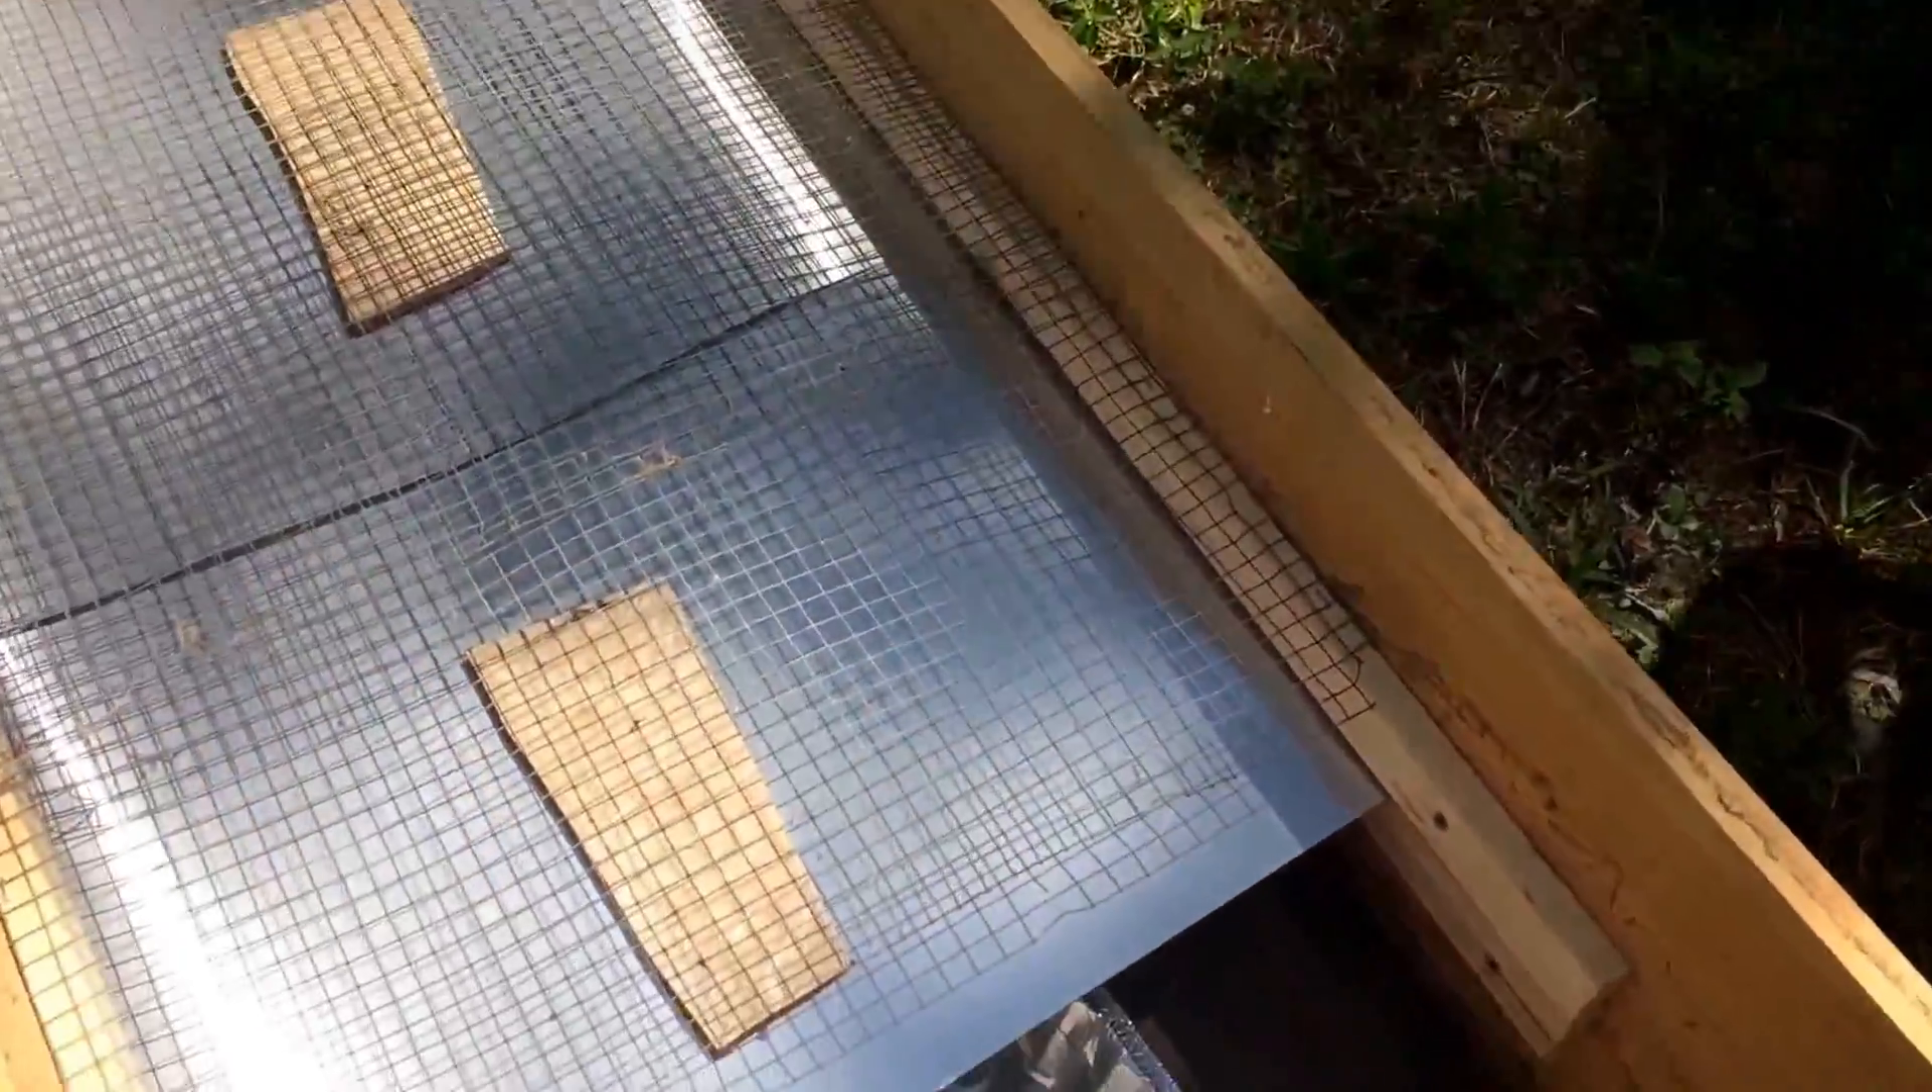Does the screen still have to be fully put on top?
No.